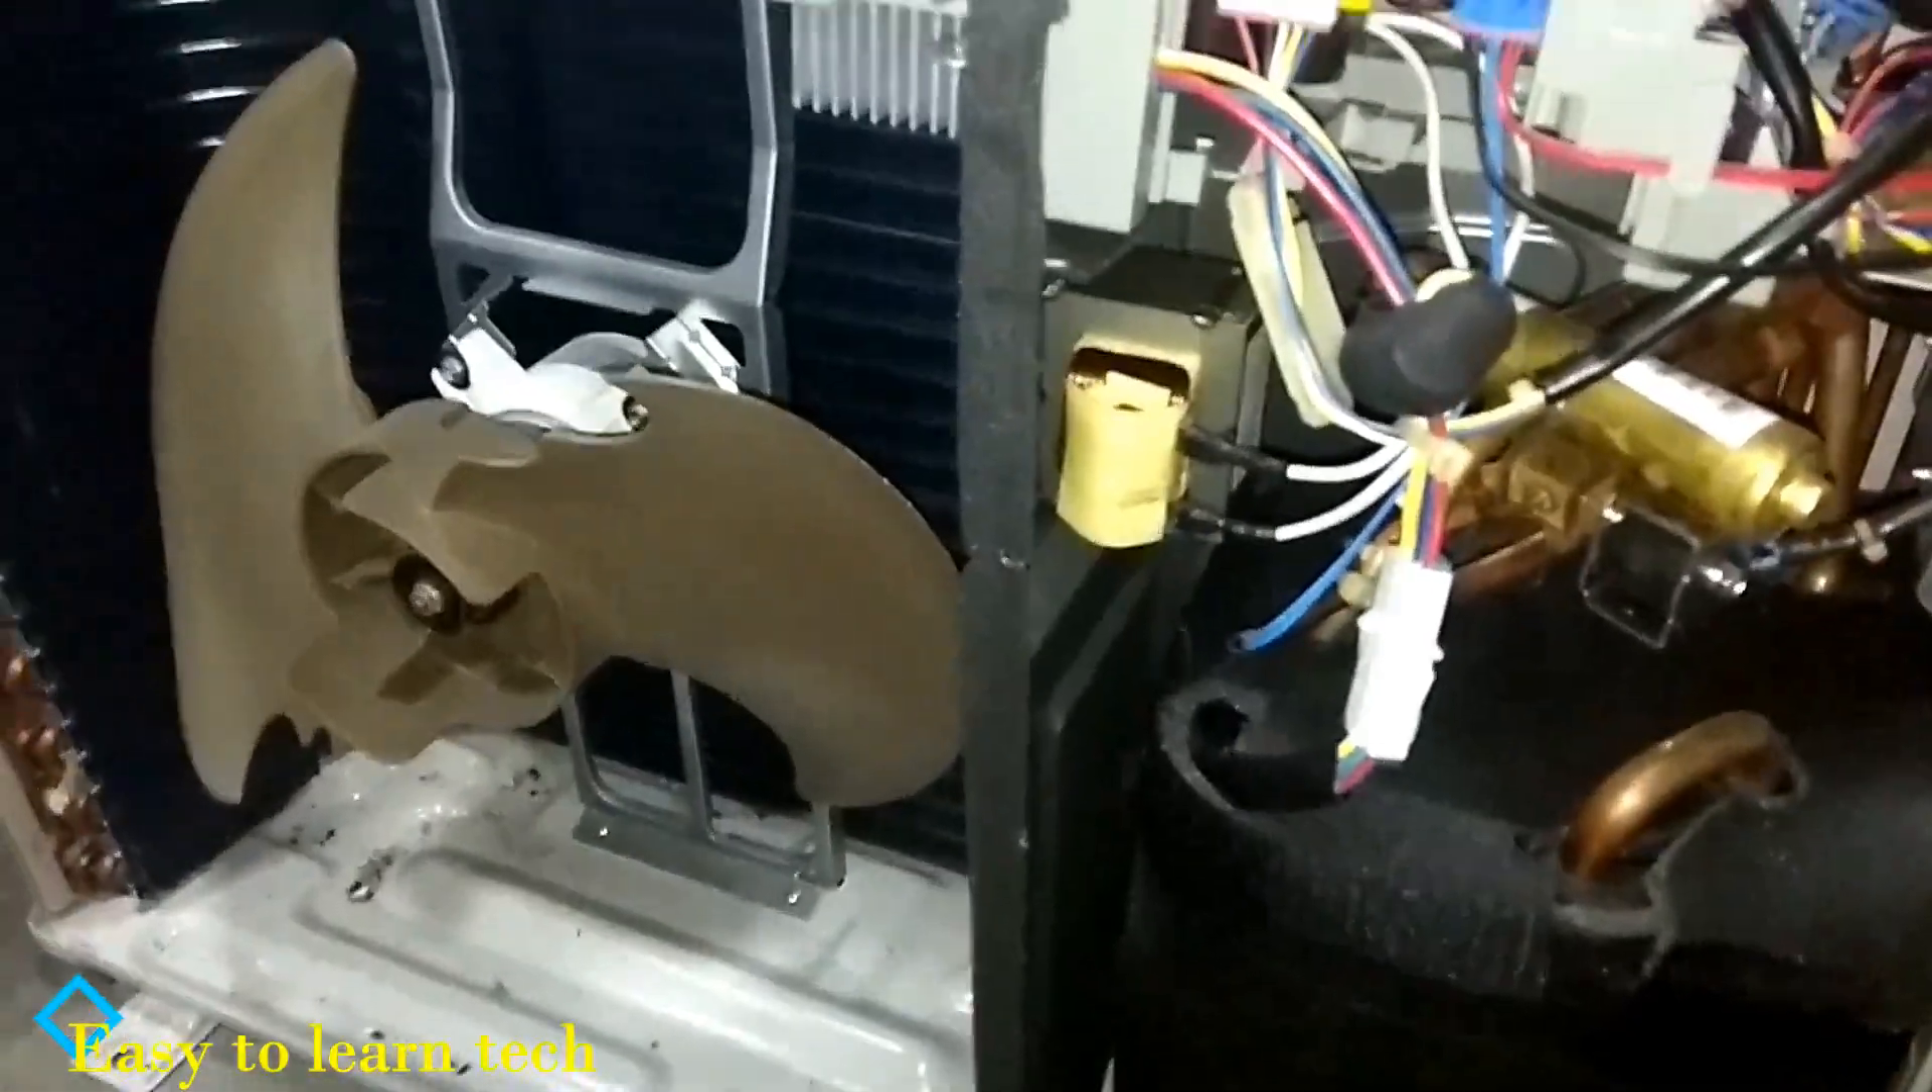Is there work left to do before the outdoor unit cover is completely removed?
No.